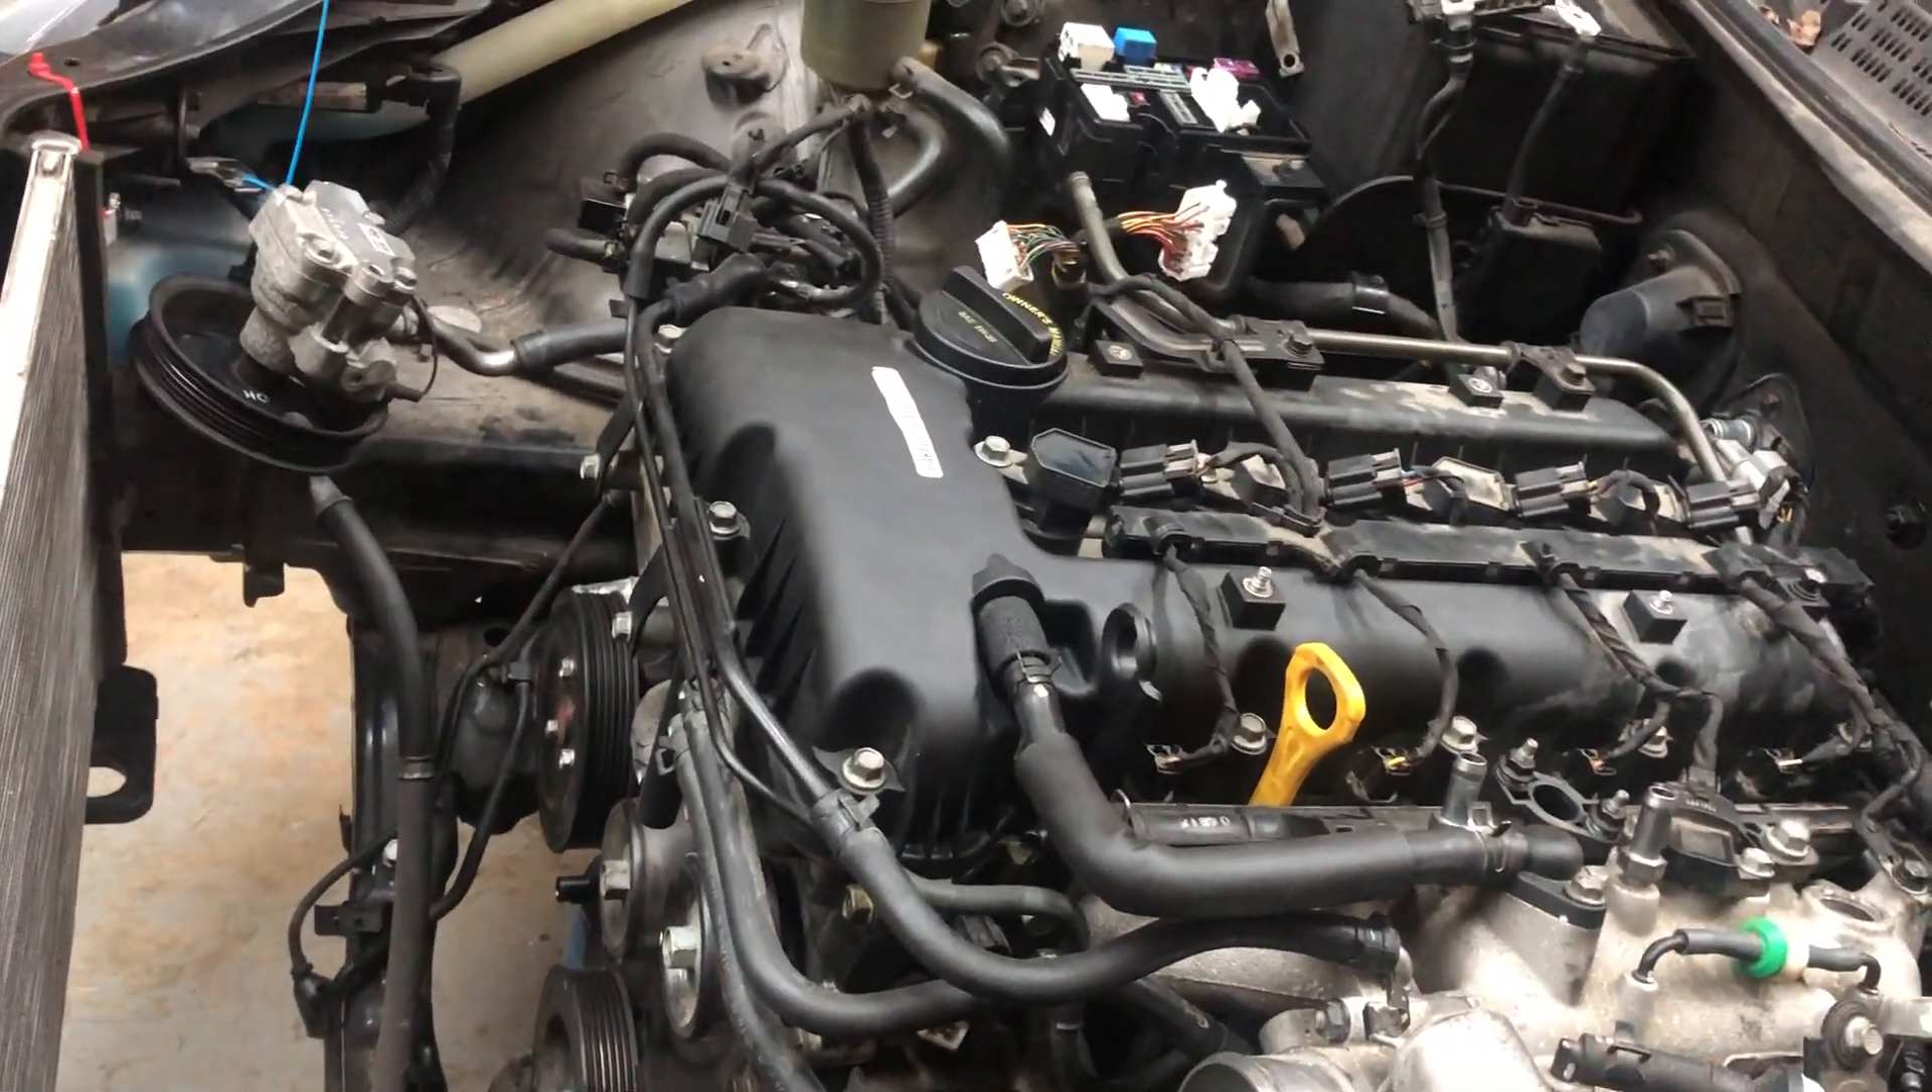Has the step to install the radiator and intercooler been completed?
No.